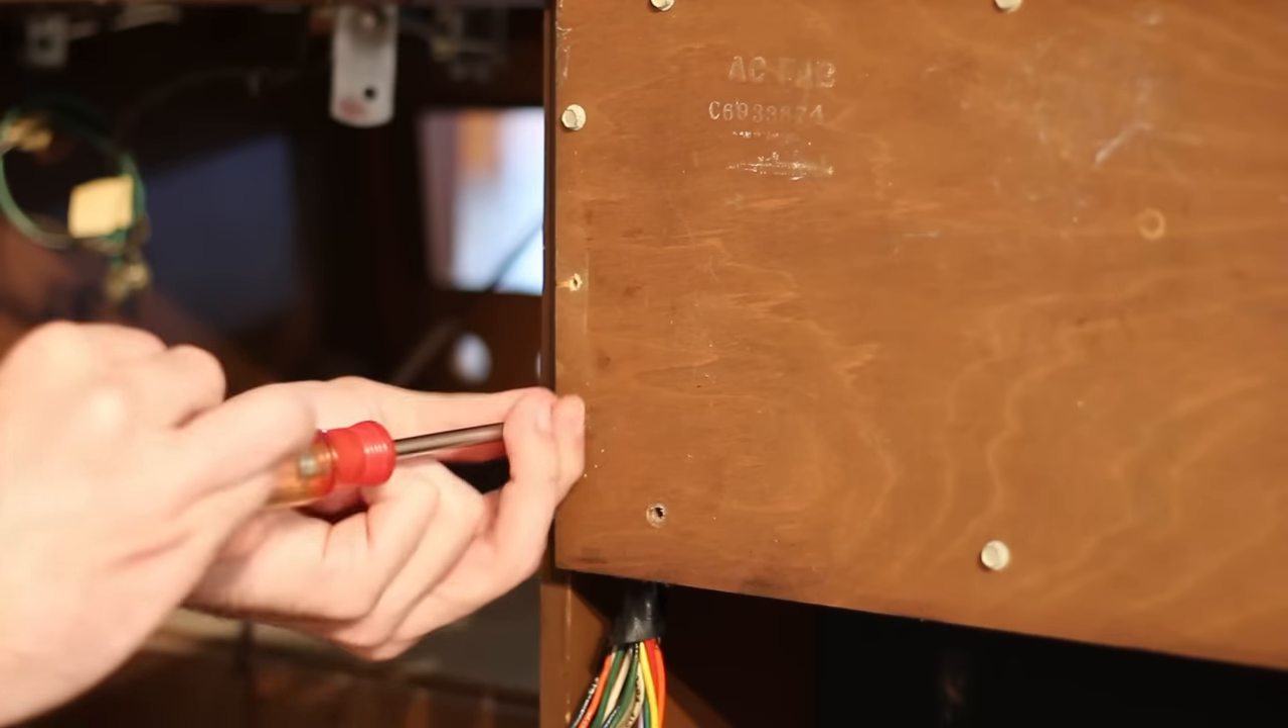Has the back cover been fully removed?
No.